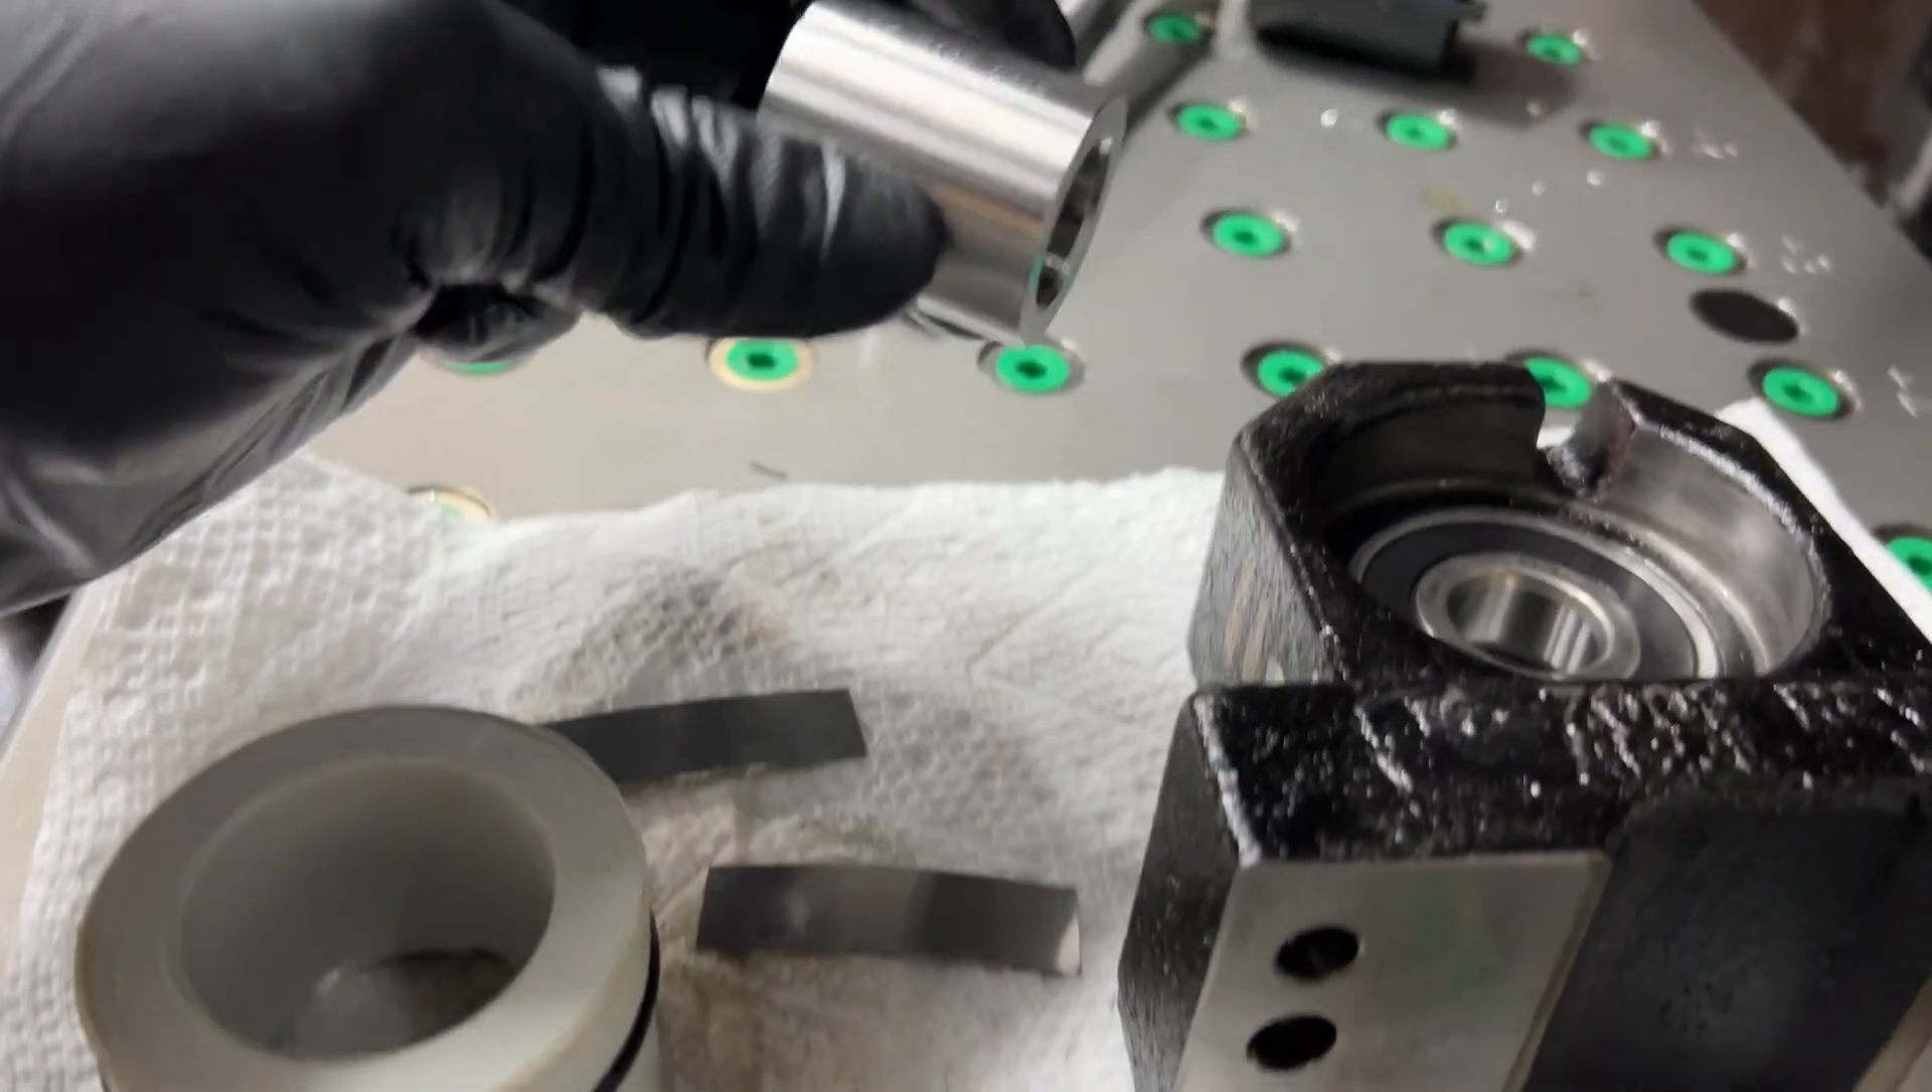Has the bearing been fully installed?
Yes.